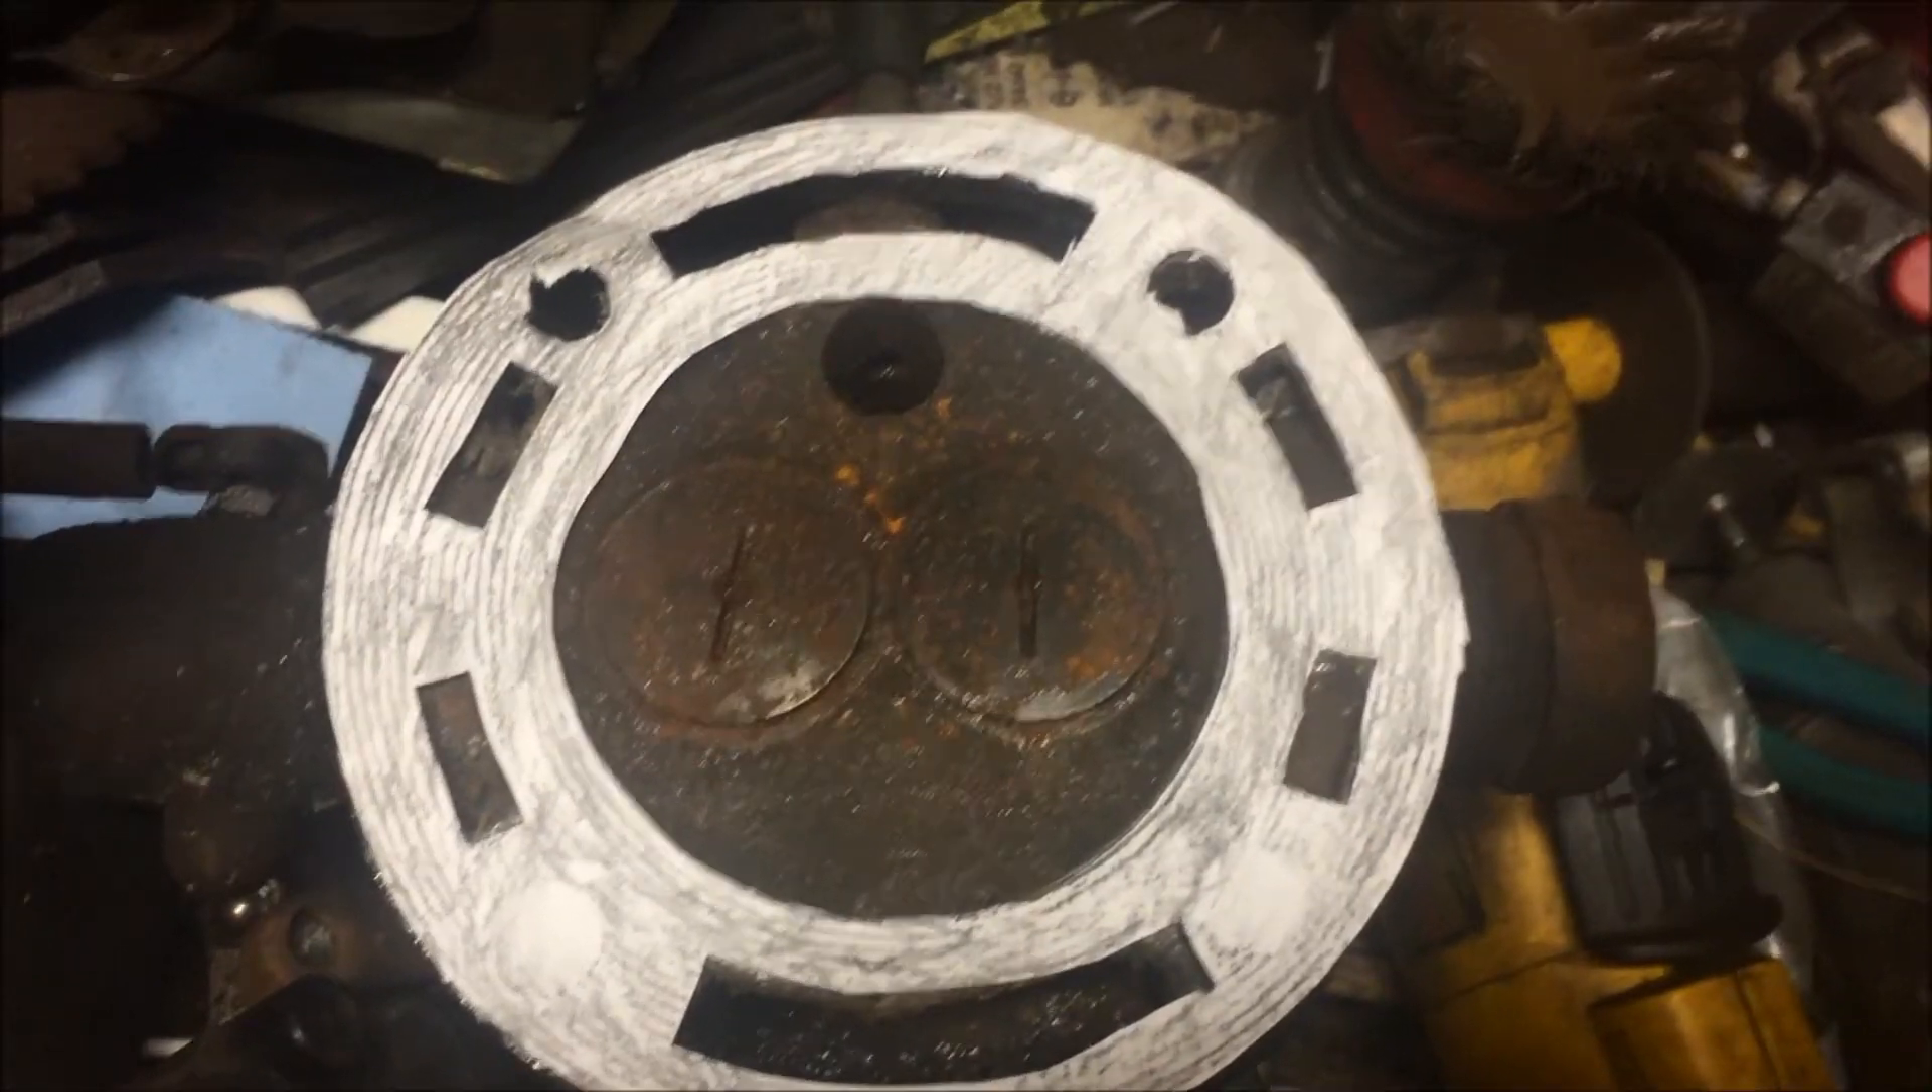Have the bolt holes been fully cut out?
No.